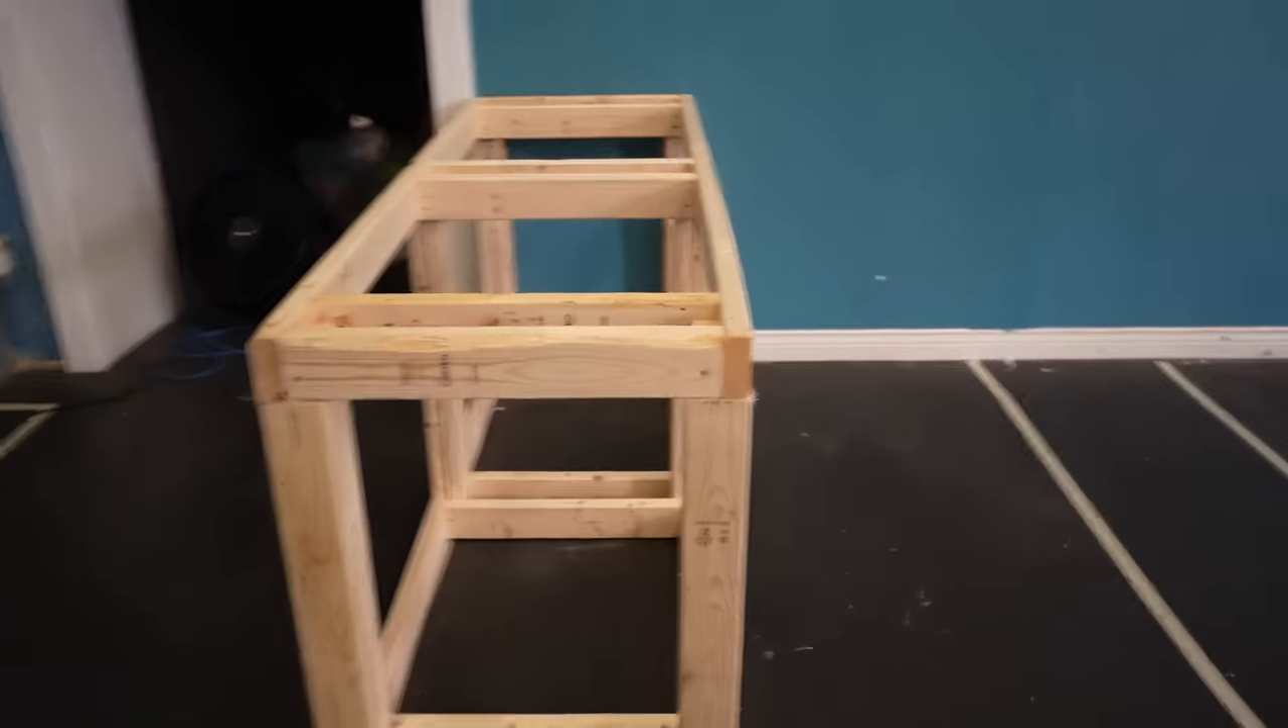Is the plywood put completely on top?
No.